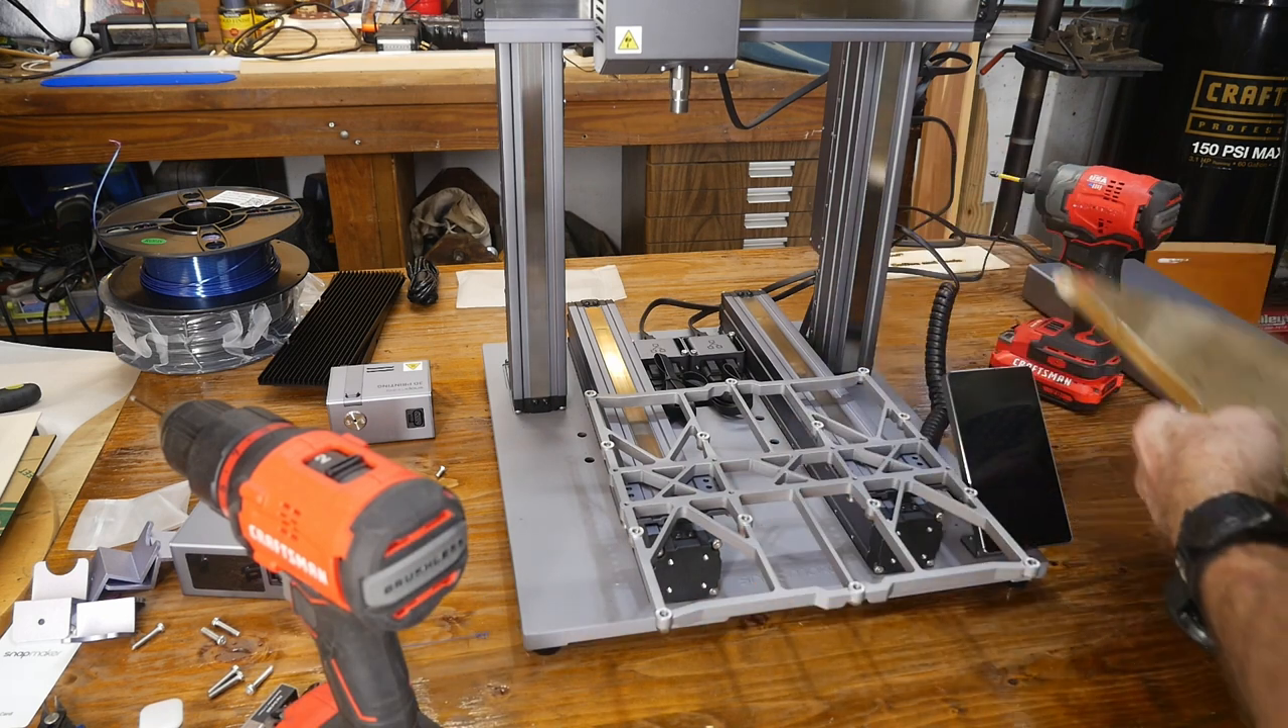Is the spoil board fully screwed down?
No.